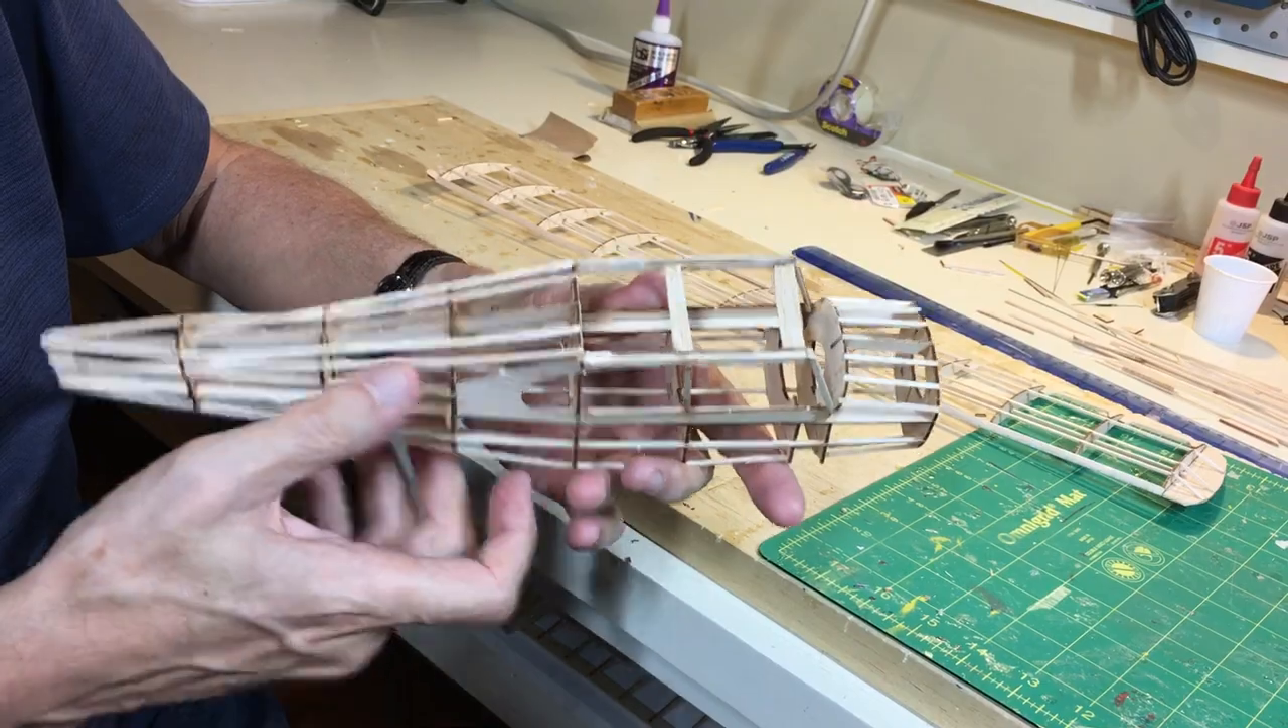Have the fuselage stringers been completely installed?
Yes.